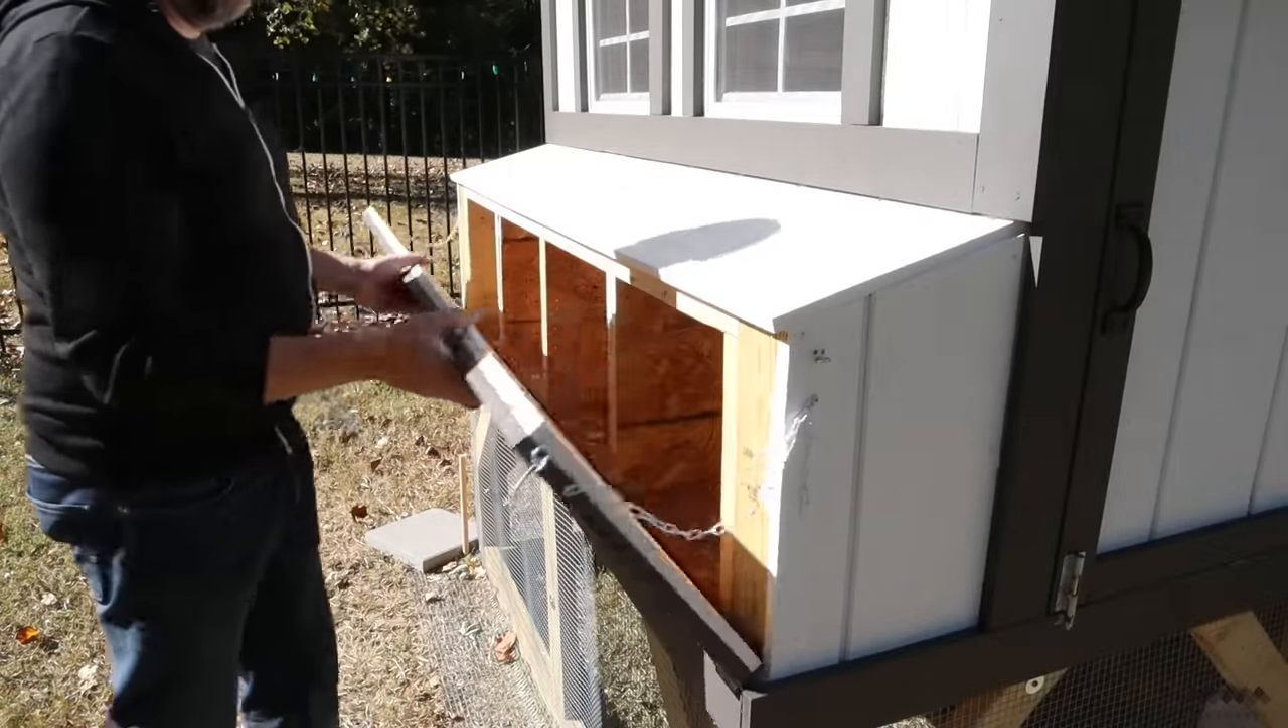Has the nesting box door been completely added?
Yes.